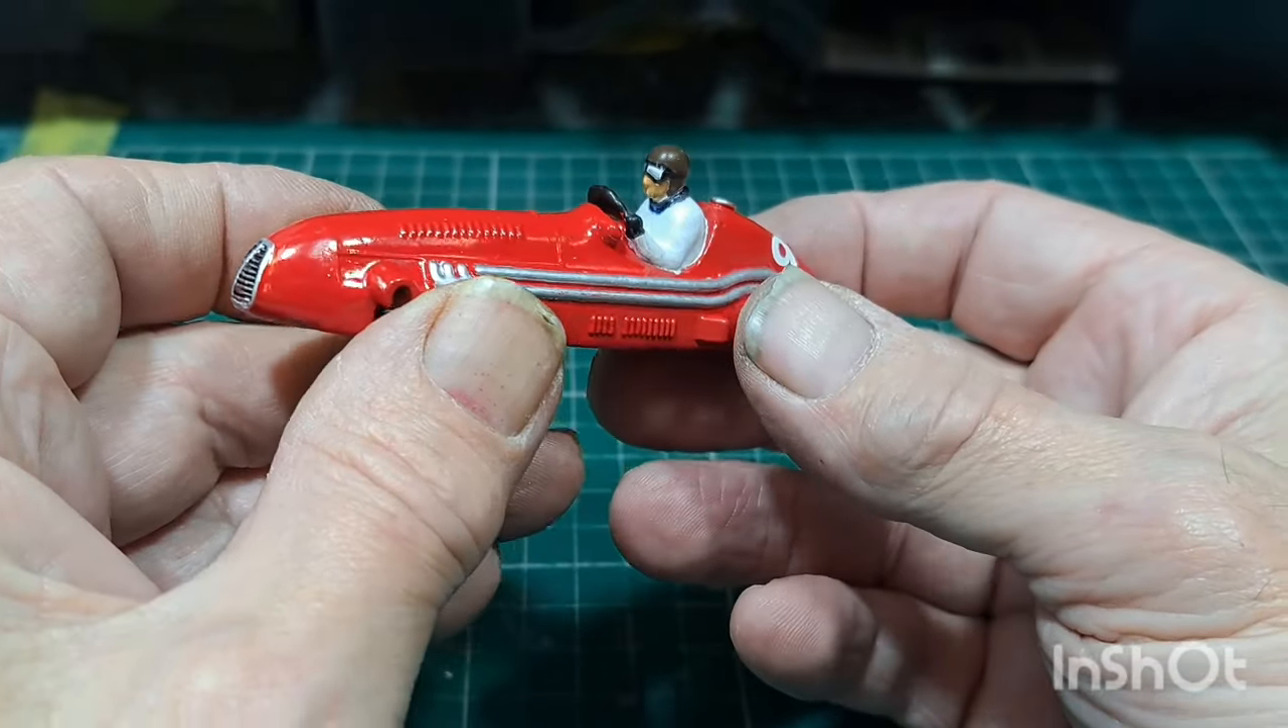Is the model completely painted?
Yes.